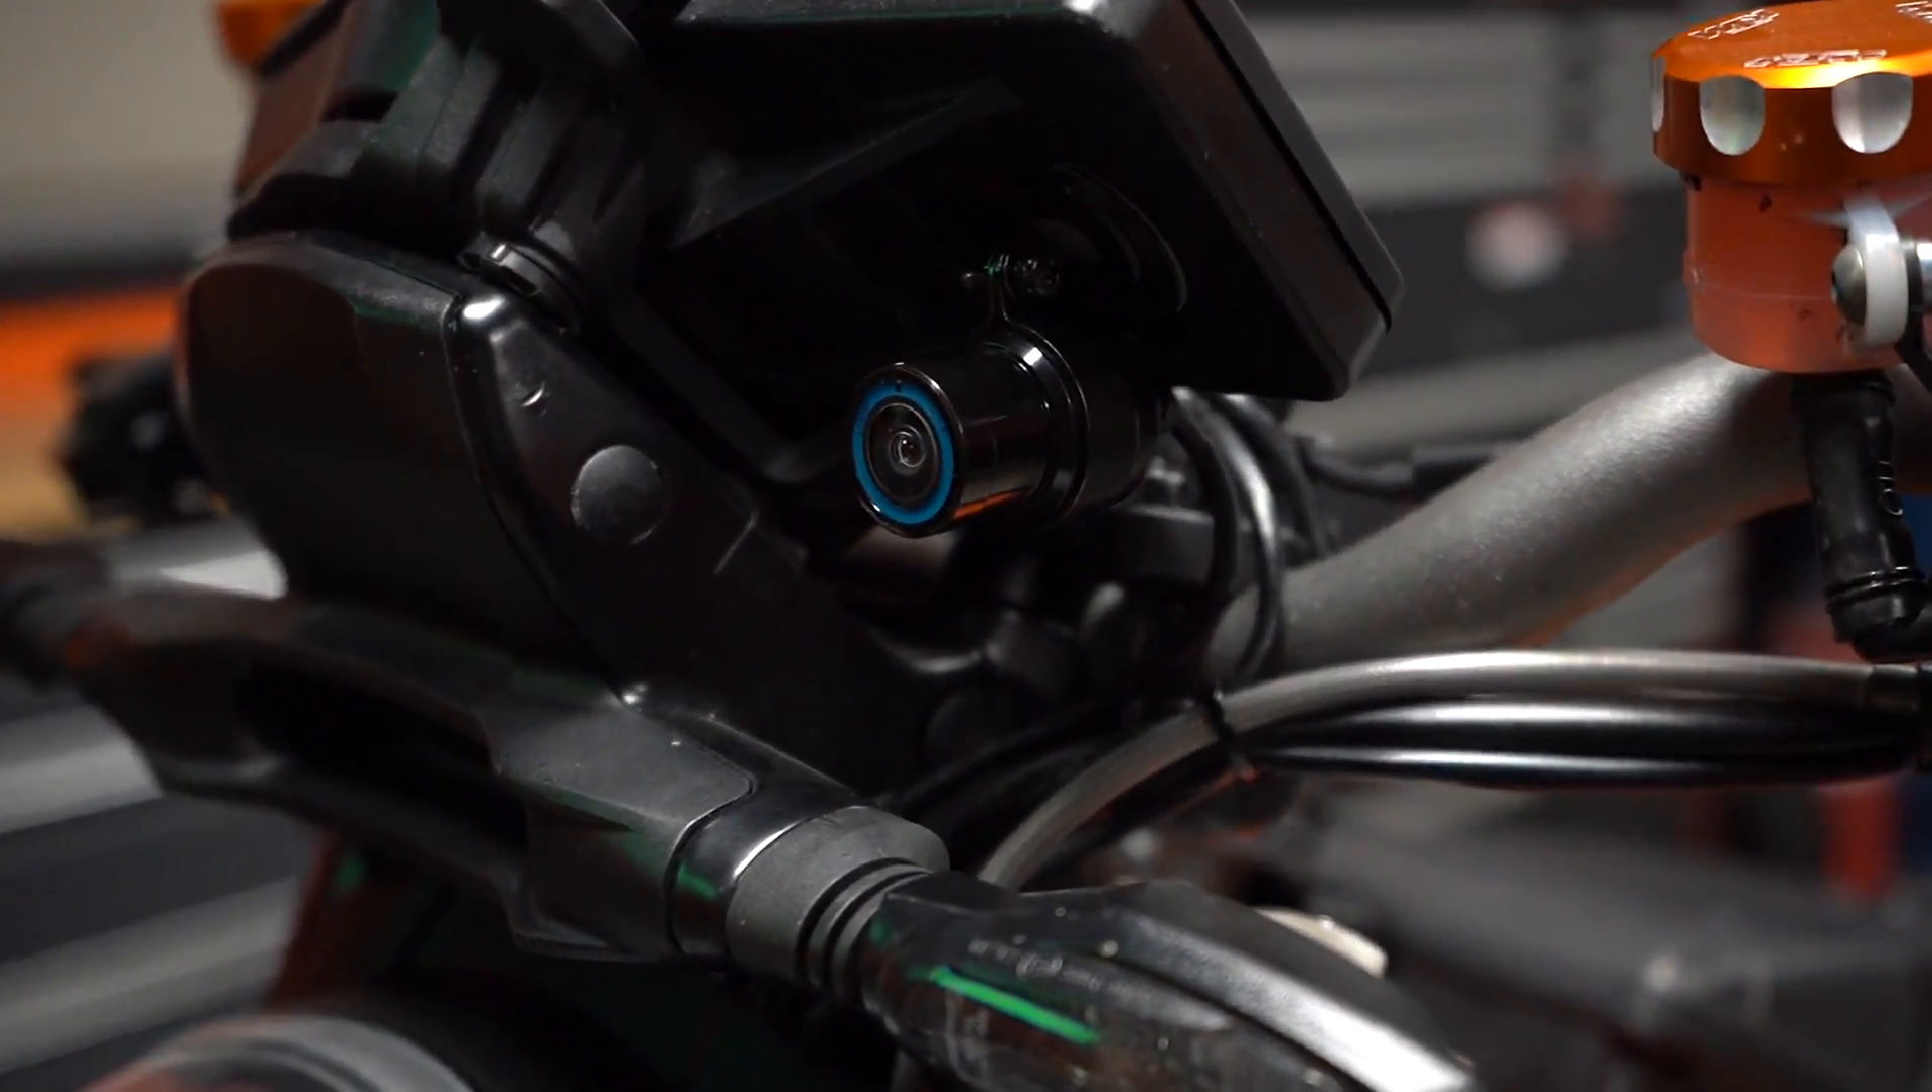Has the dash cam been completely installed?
Yes.